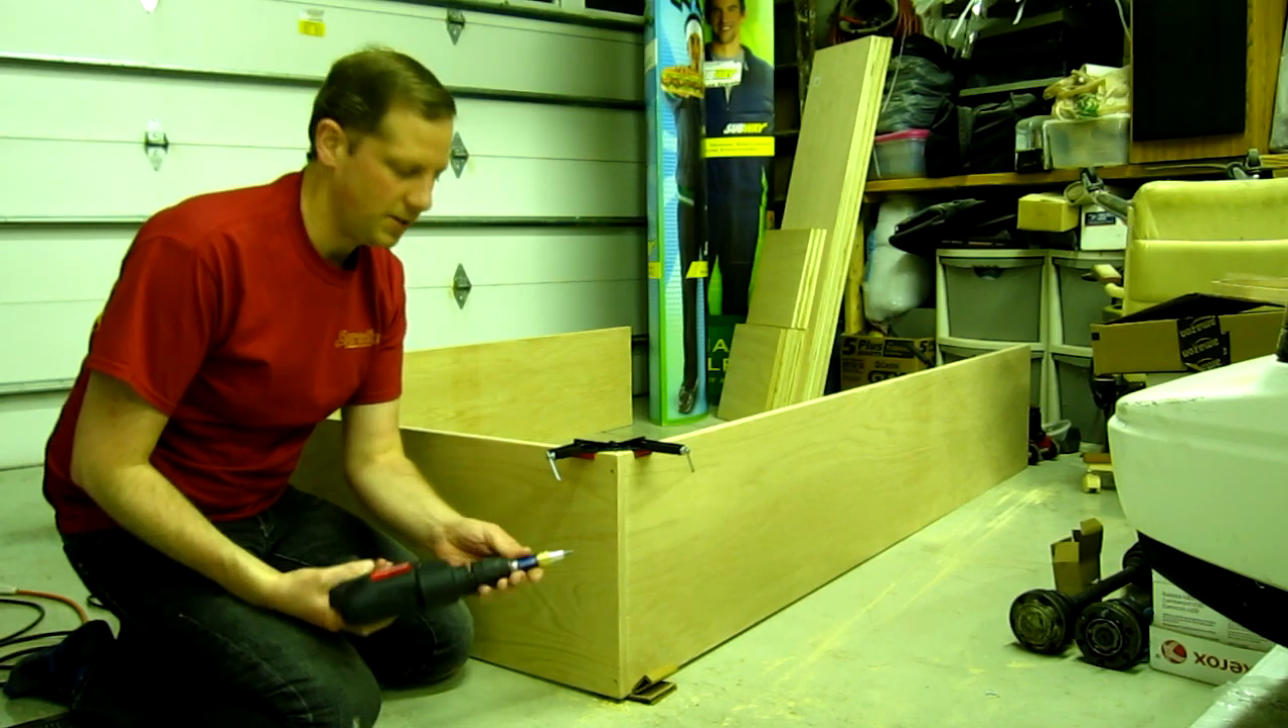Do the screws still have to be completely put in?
Yes.